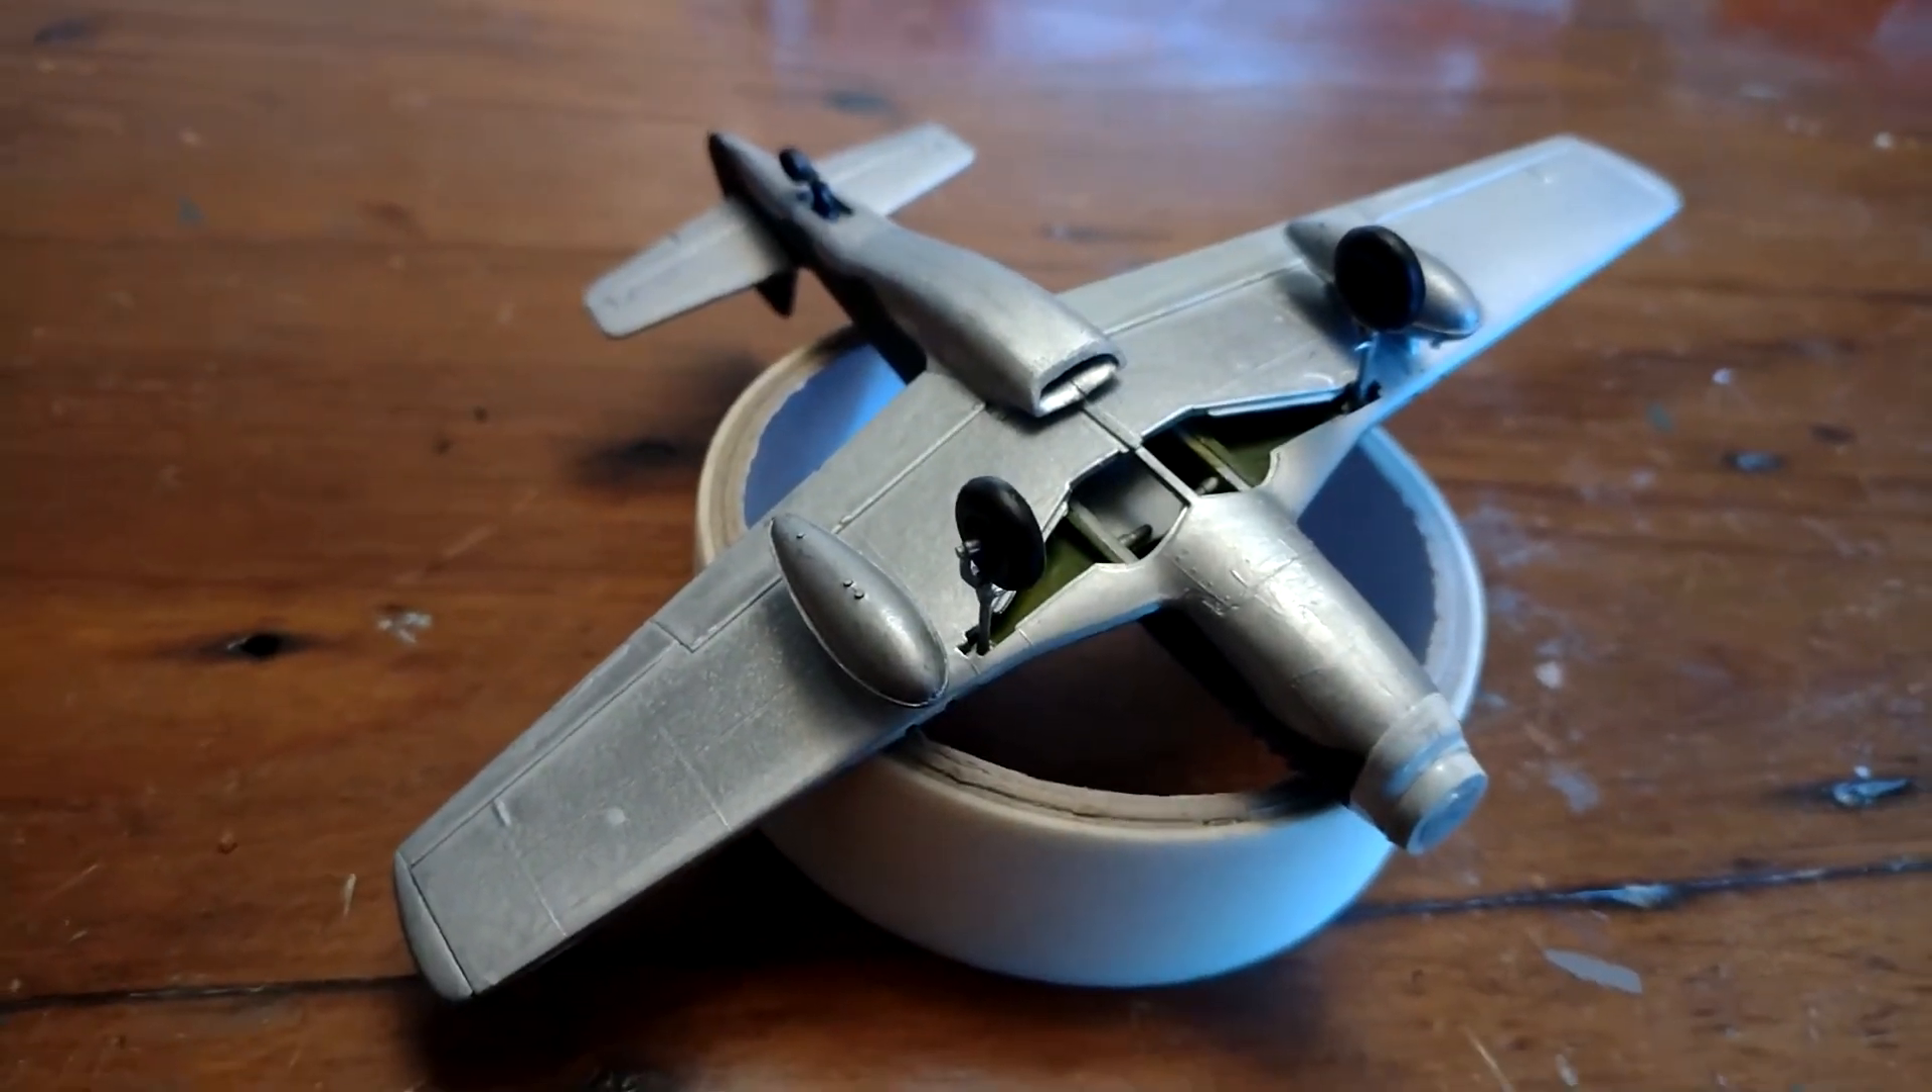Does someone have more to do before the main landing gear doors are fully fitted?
Yes.